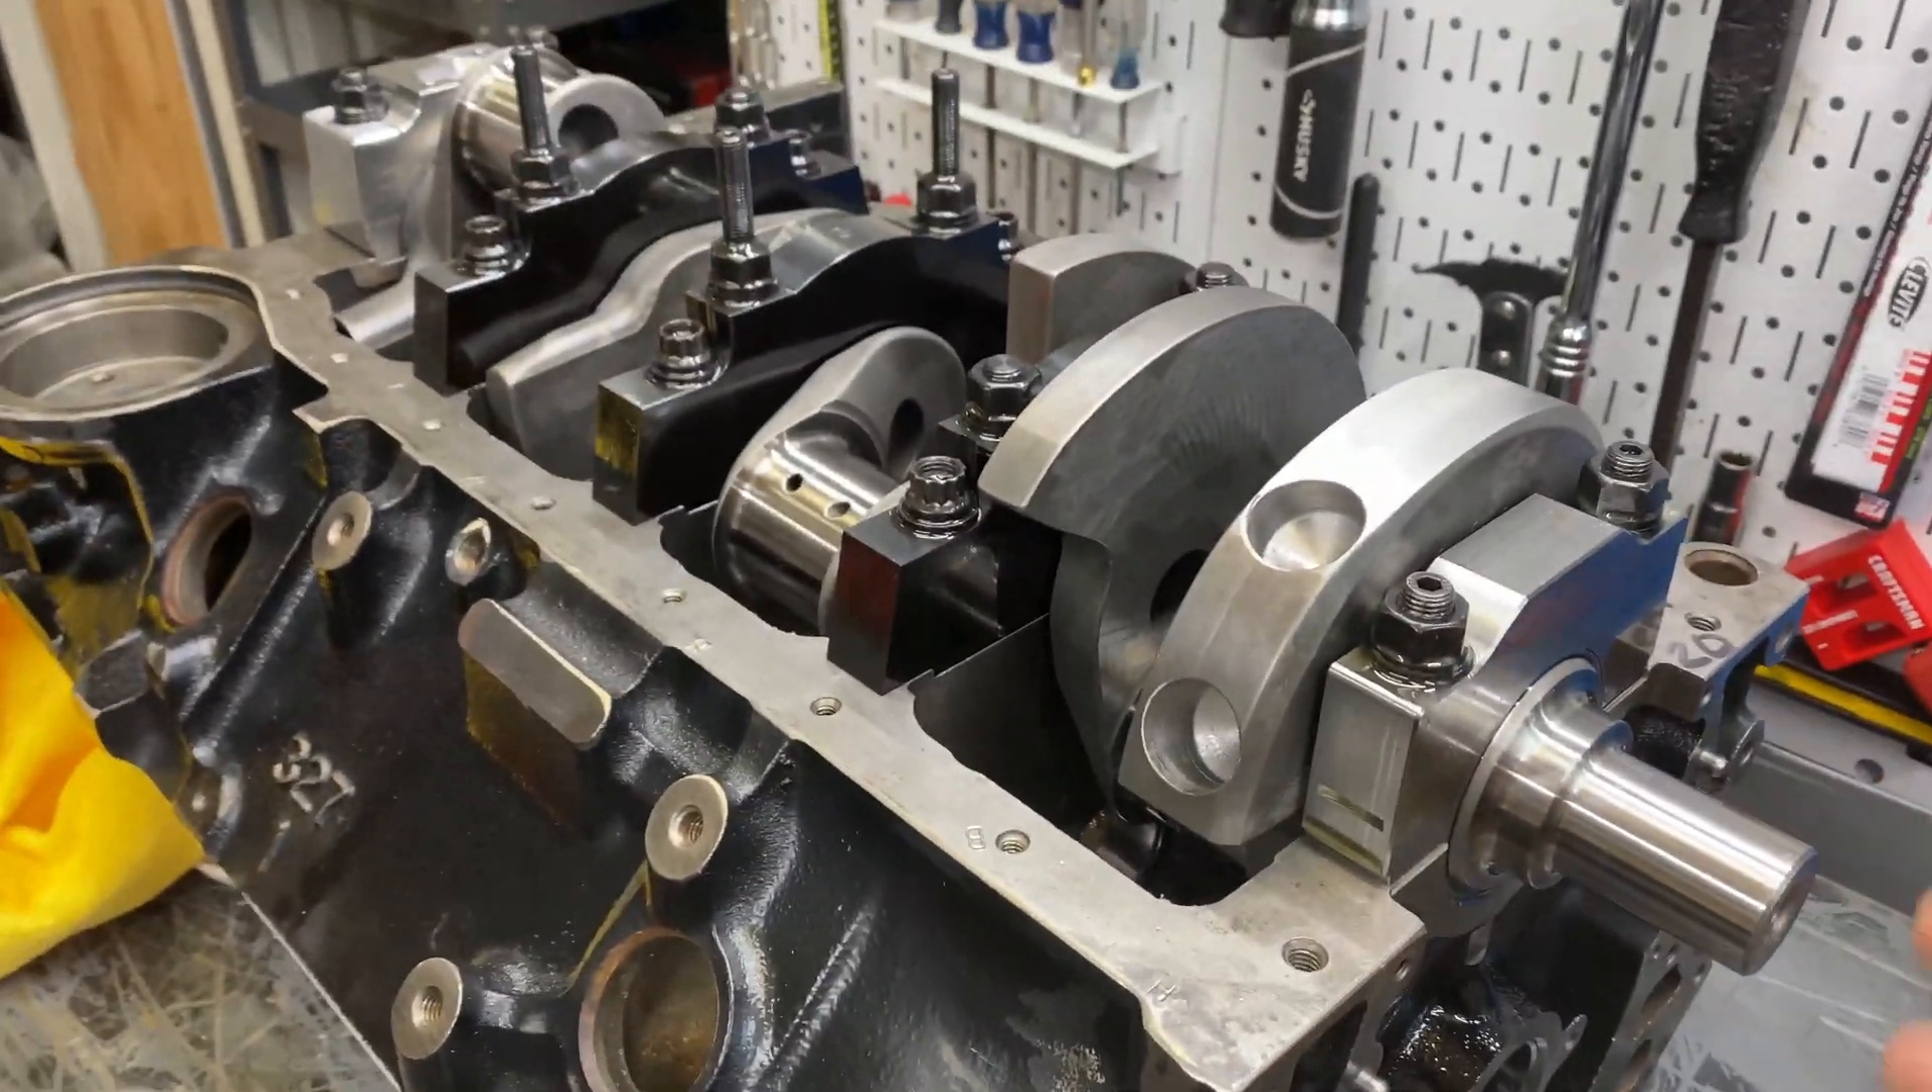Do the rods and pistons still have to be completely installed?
Yes.